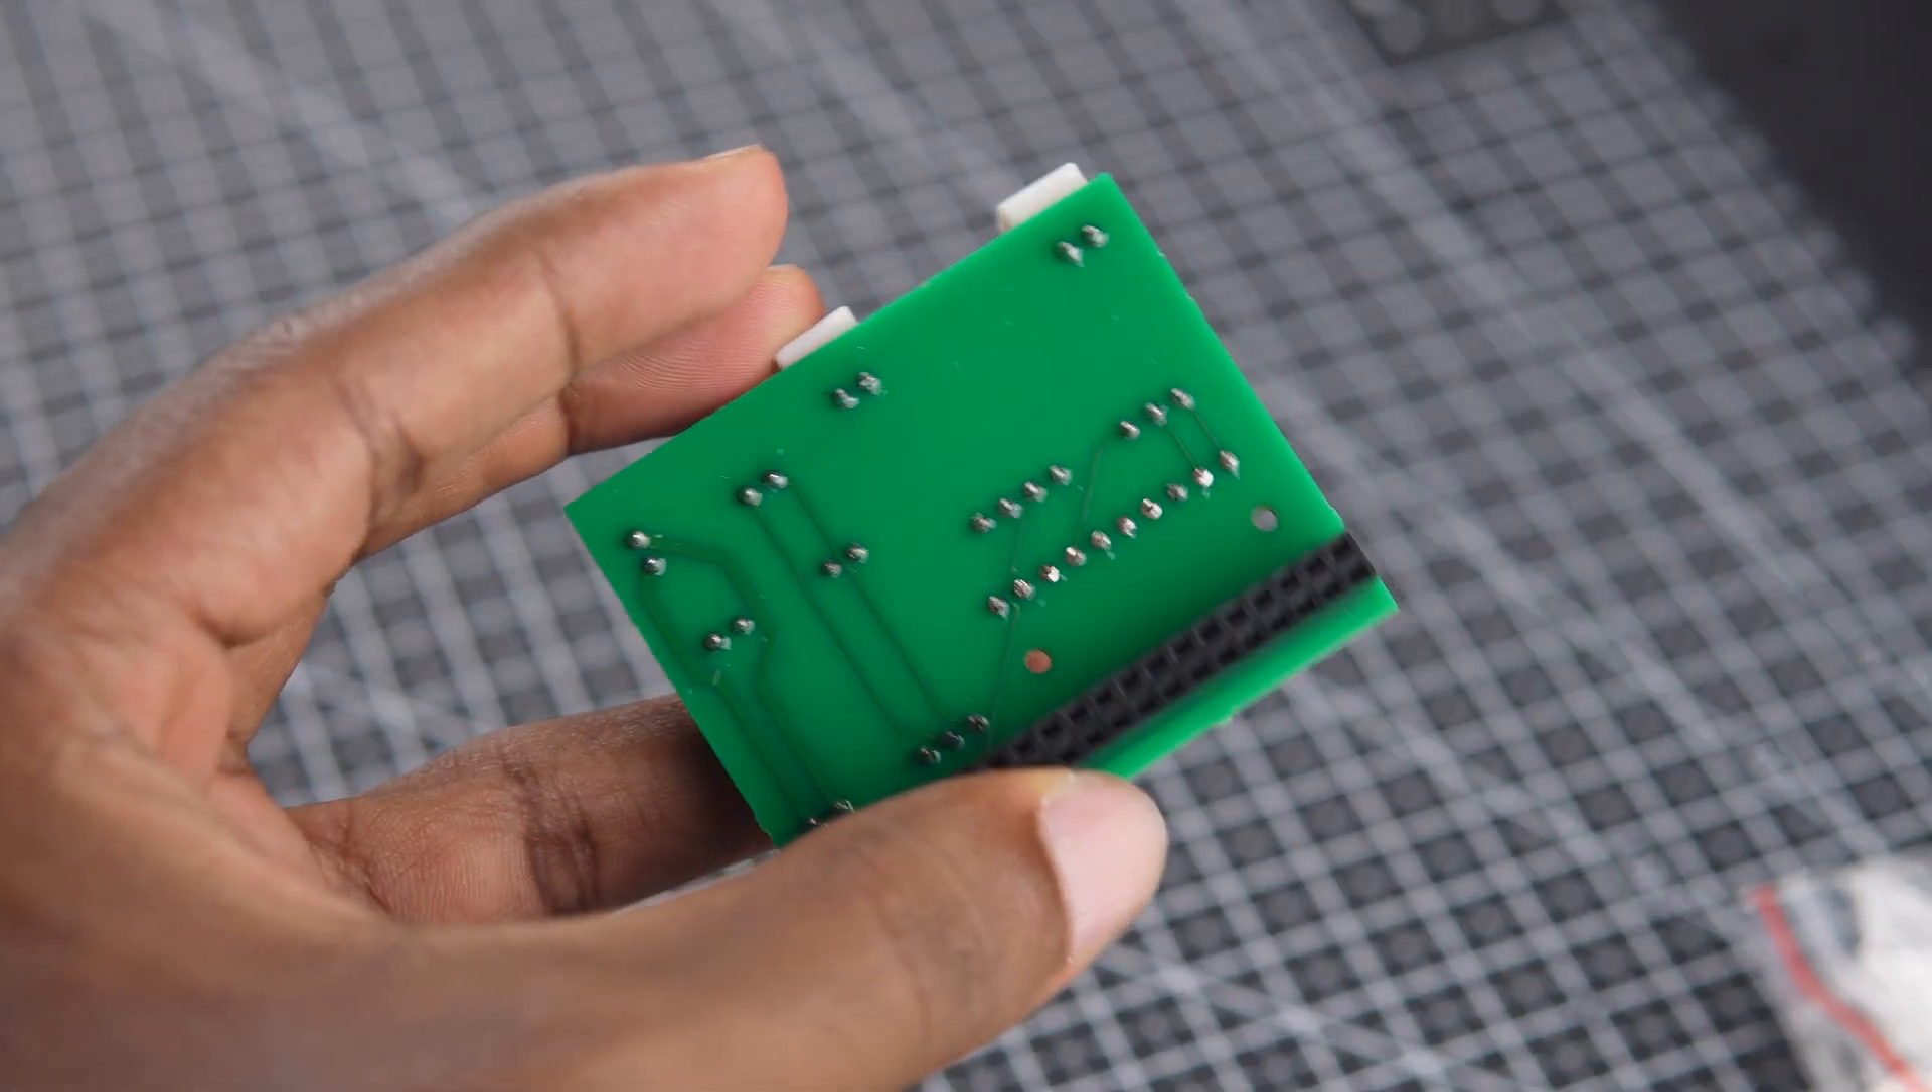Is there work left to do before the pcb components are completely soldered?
No.